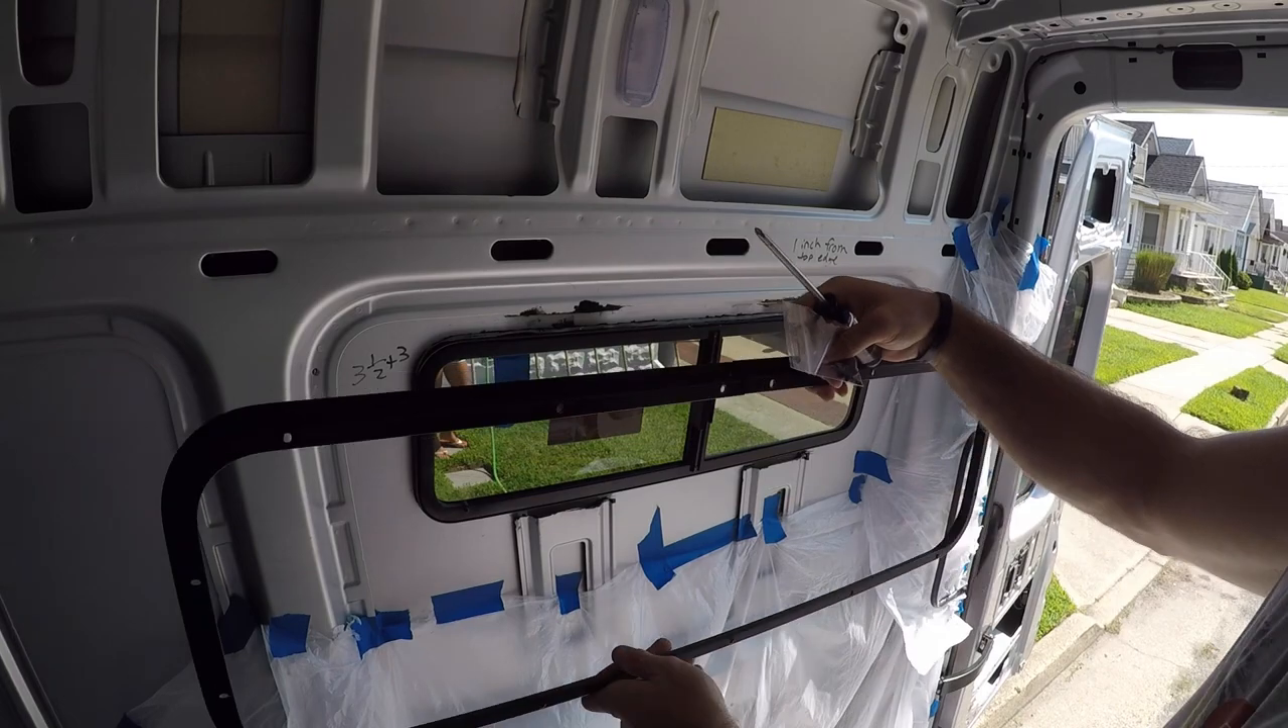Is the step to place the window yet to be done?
No.